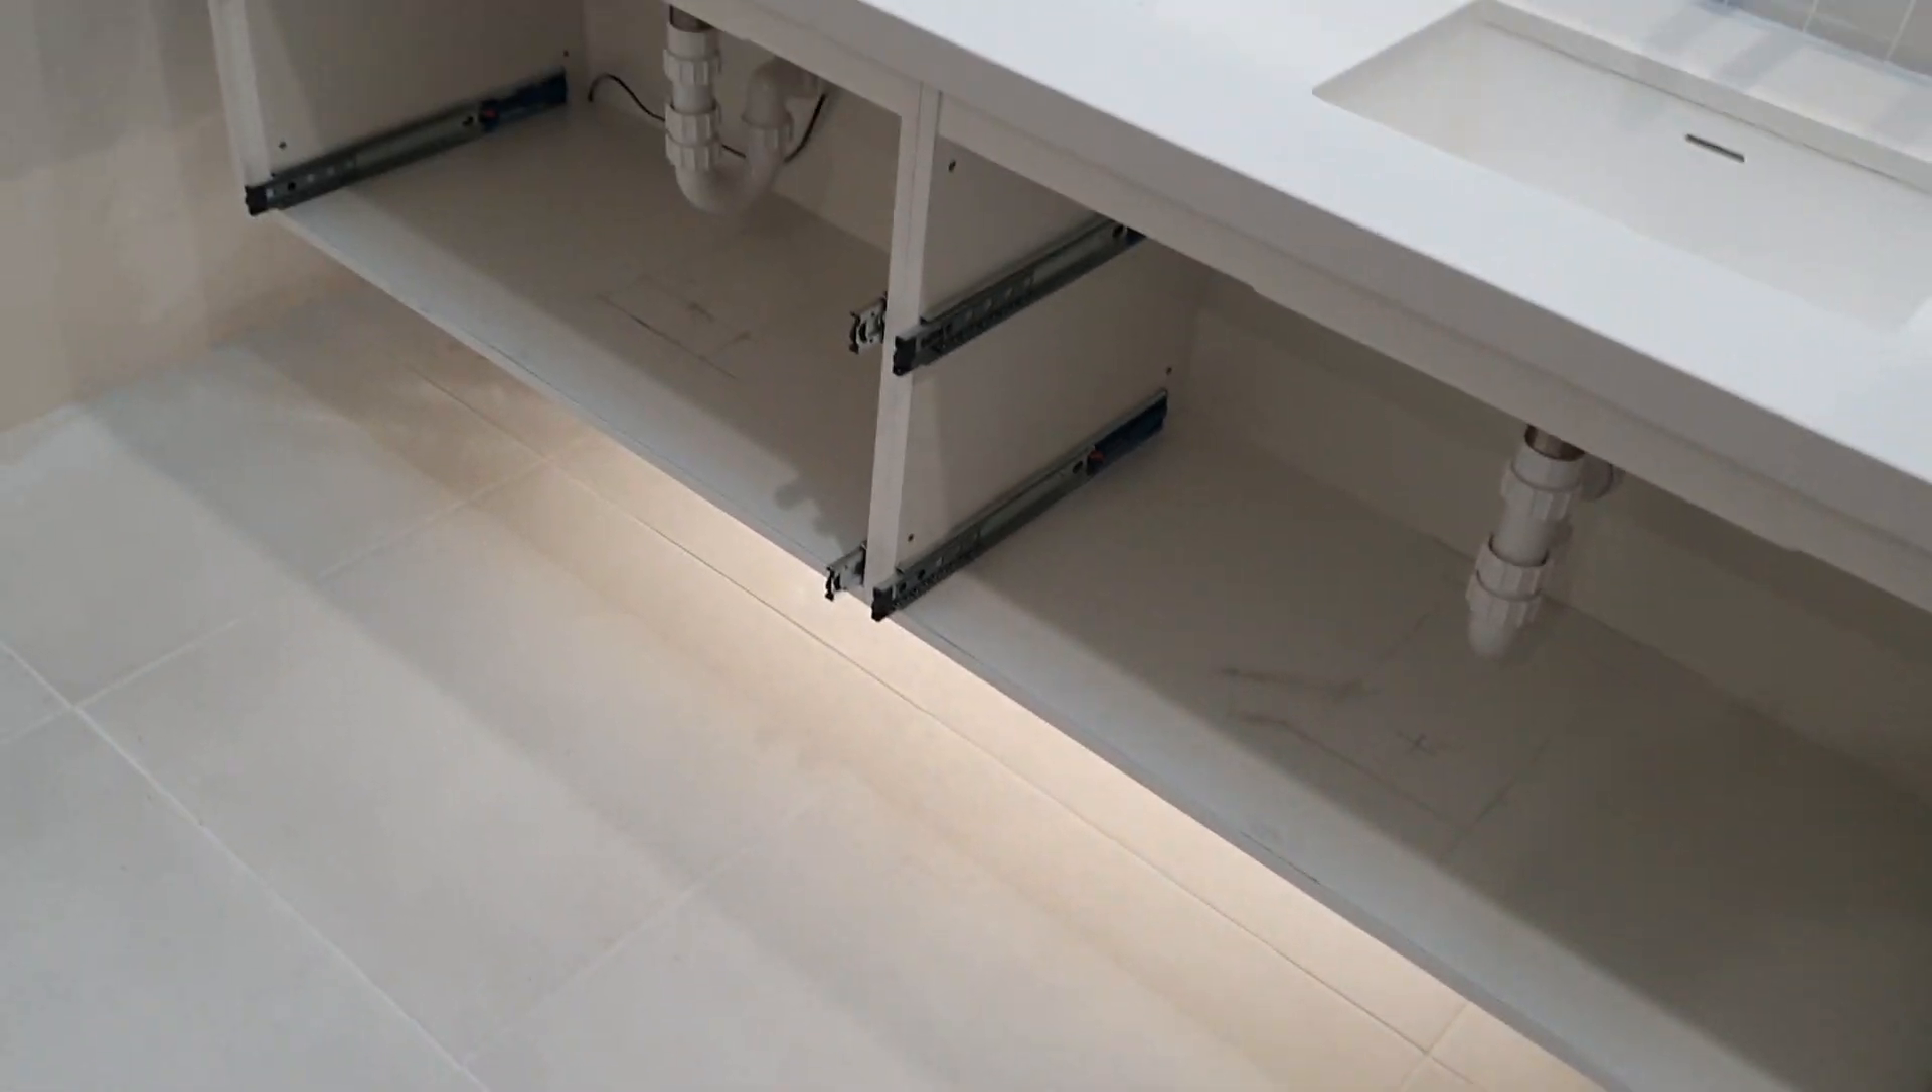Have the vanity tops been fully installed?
Yes.